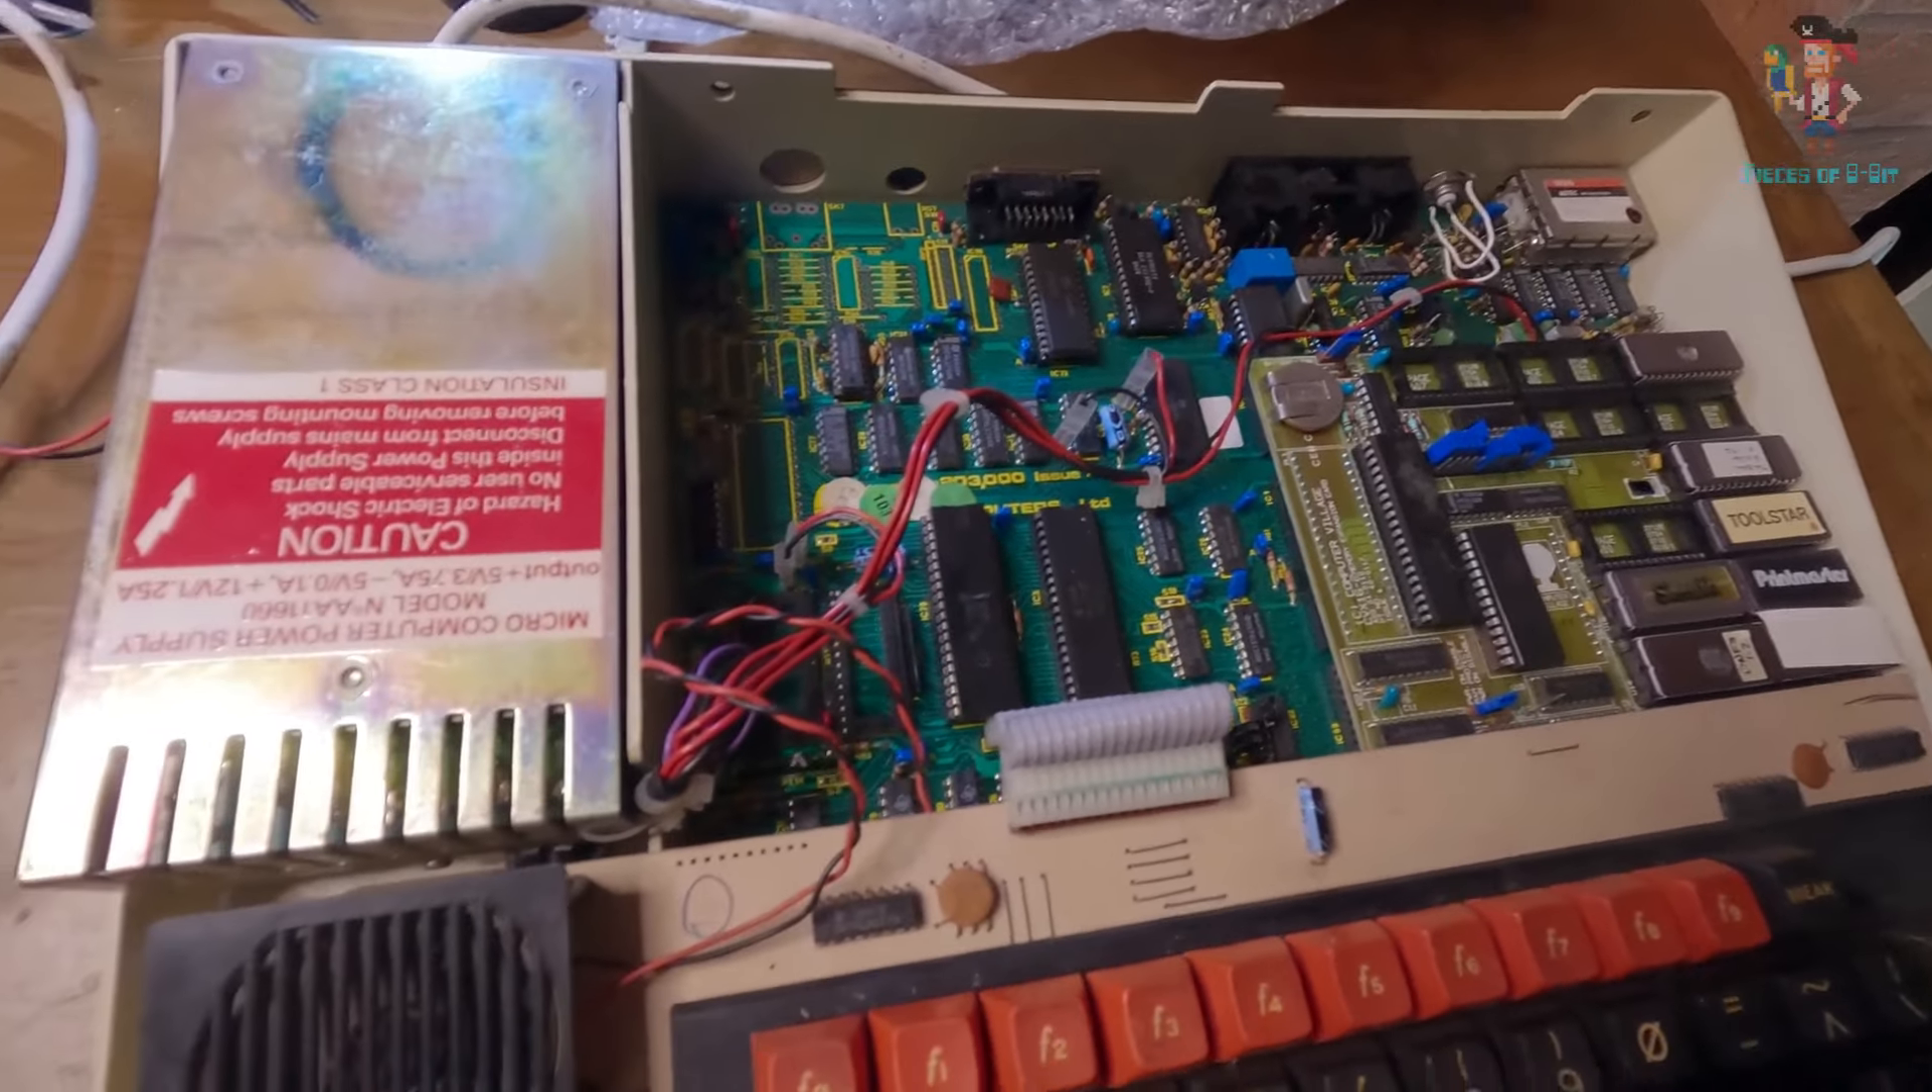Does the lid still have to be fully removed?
No.